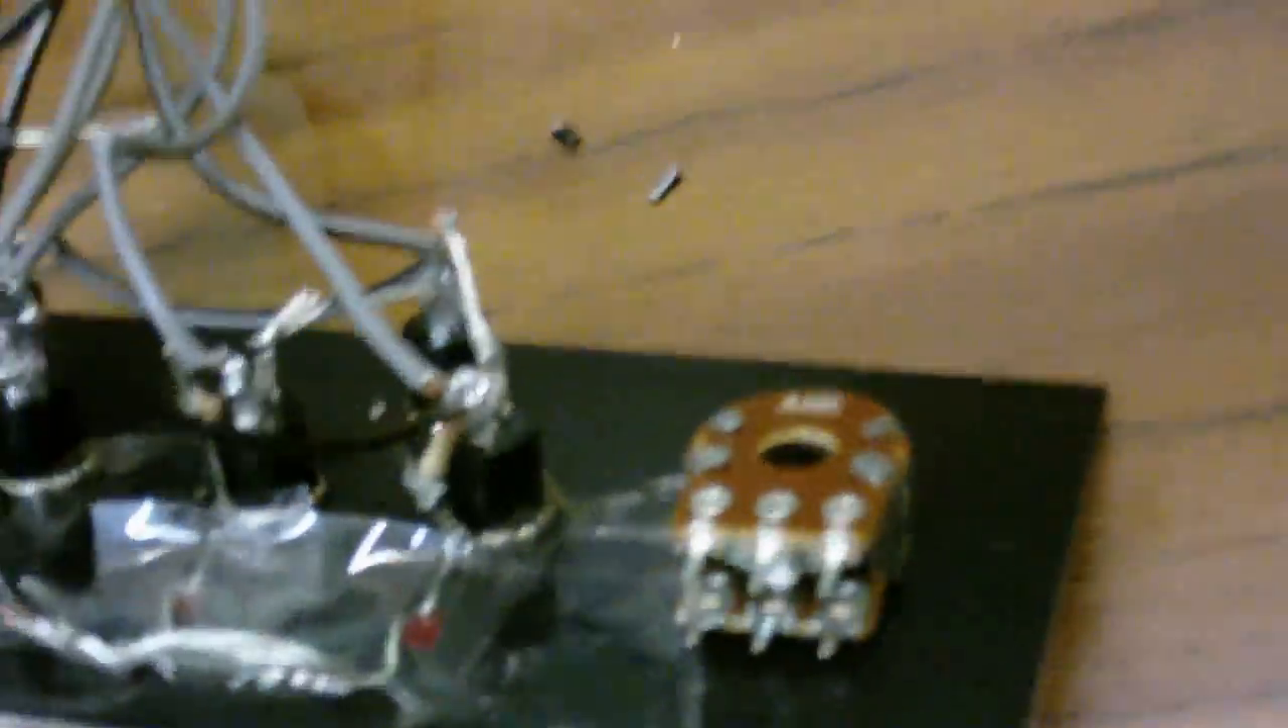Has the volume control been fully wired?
No.